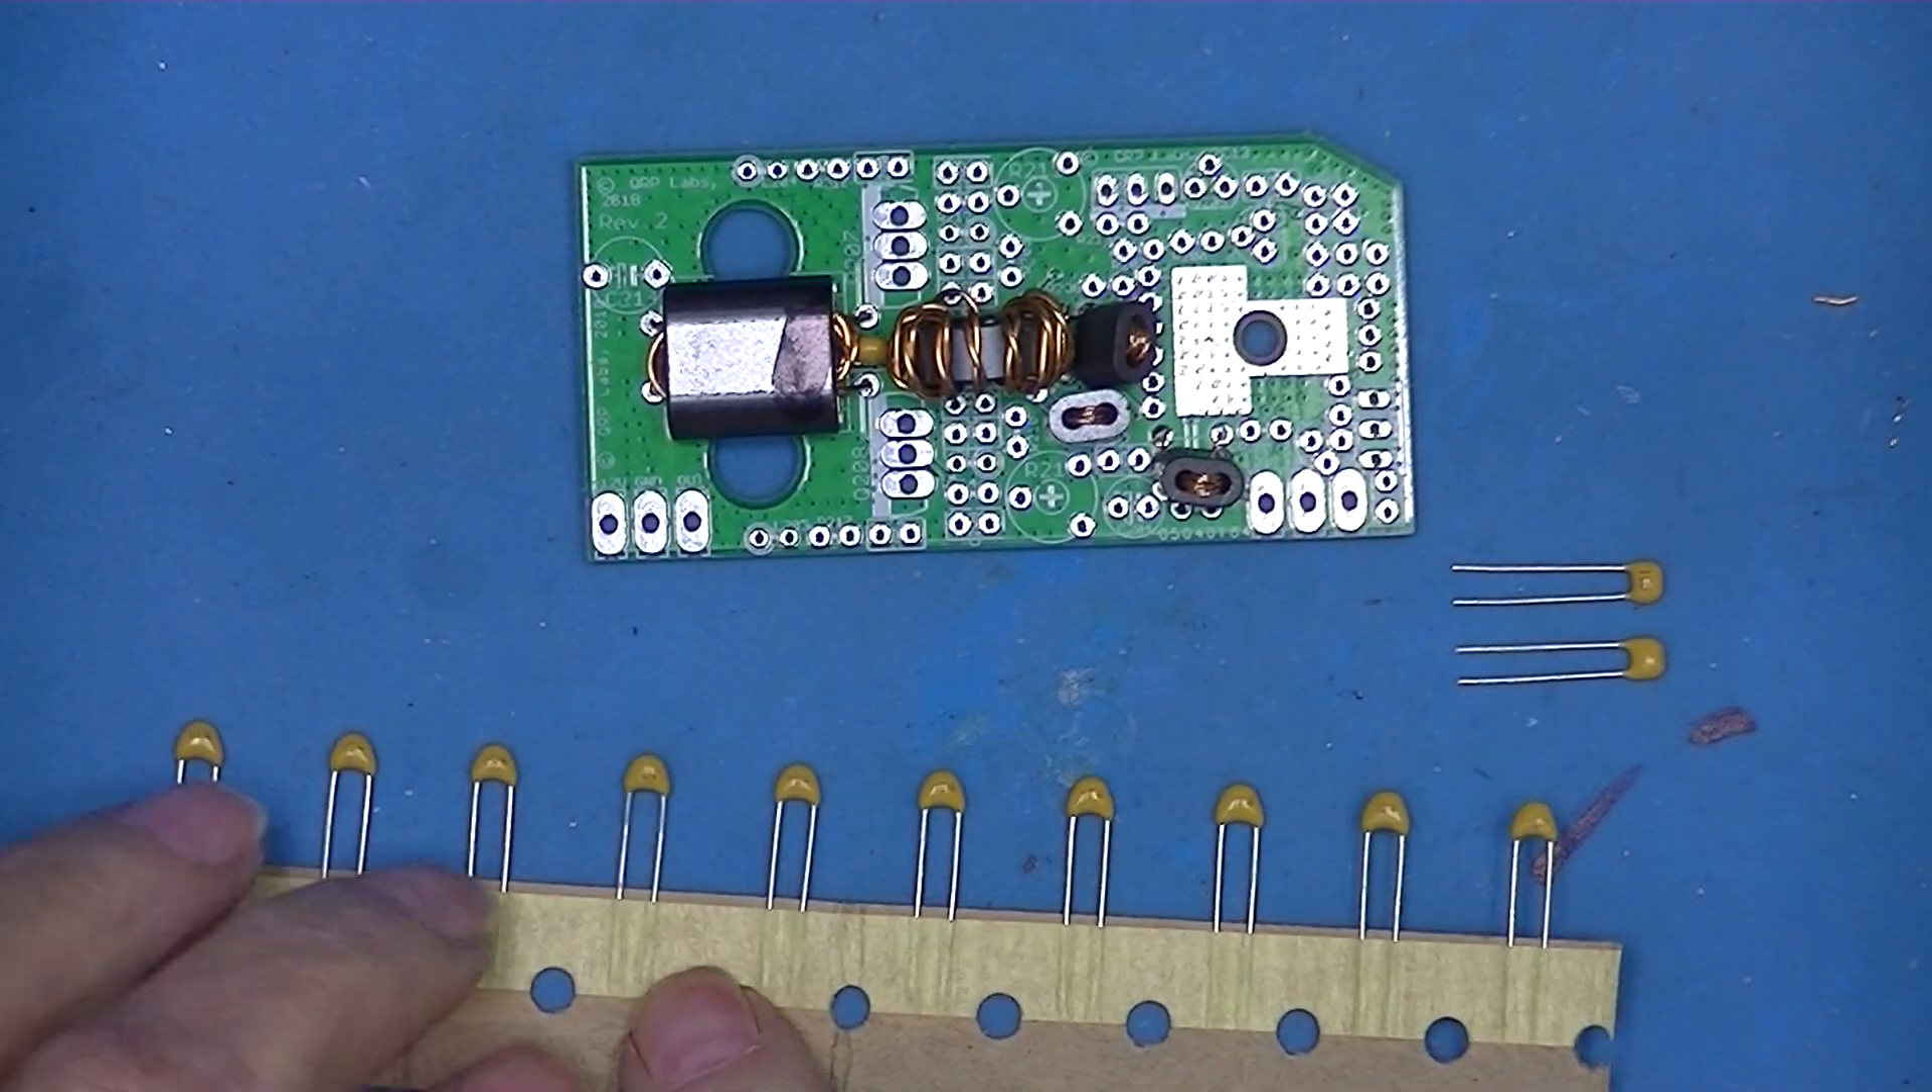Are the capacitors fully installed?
No.